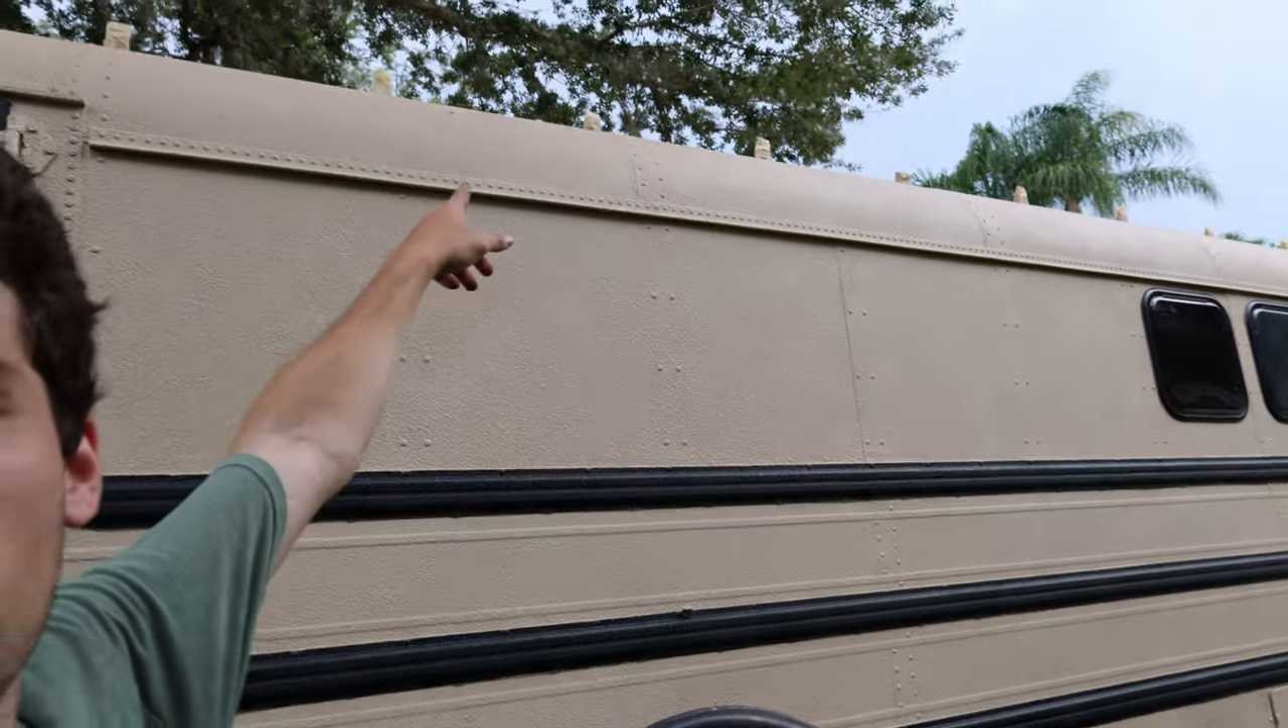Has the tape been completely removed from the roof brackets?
No.